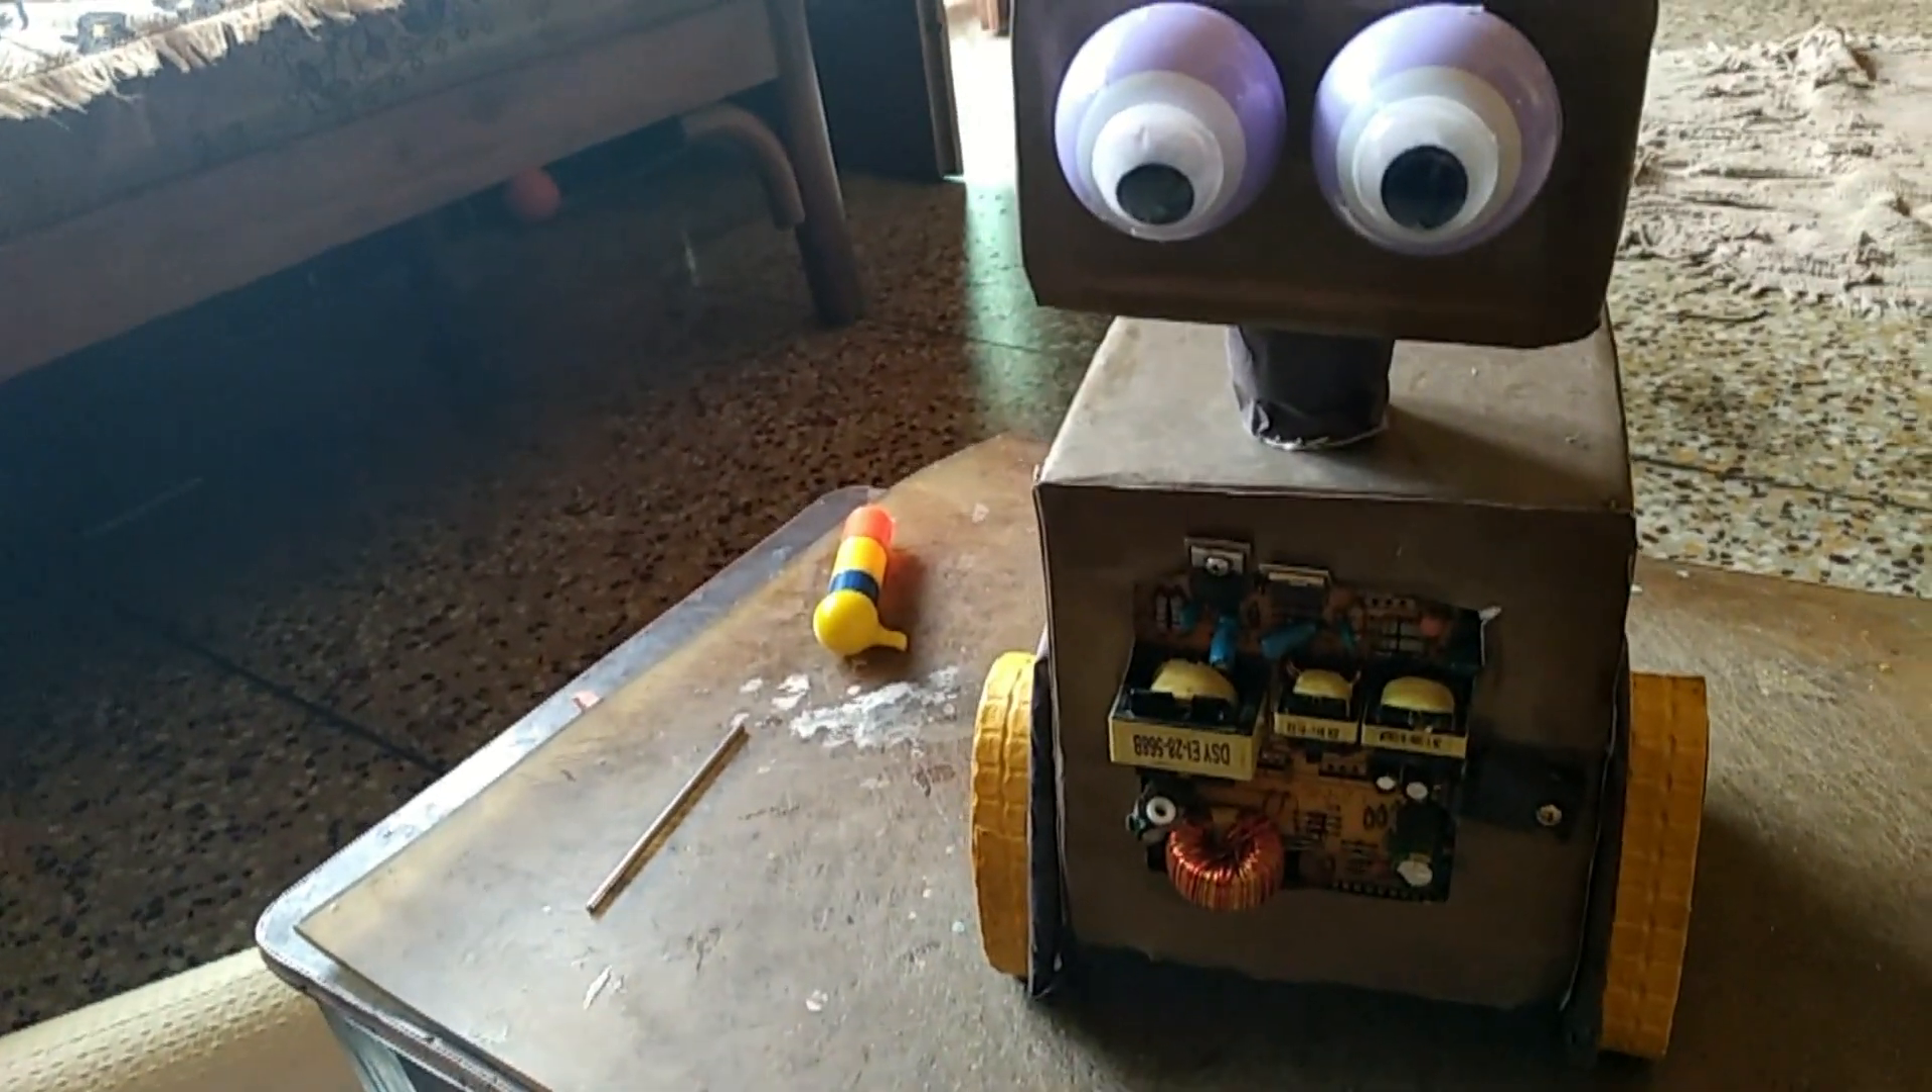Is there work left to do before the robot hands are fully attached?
Yes.